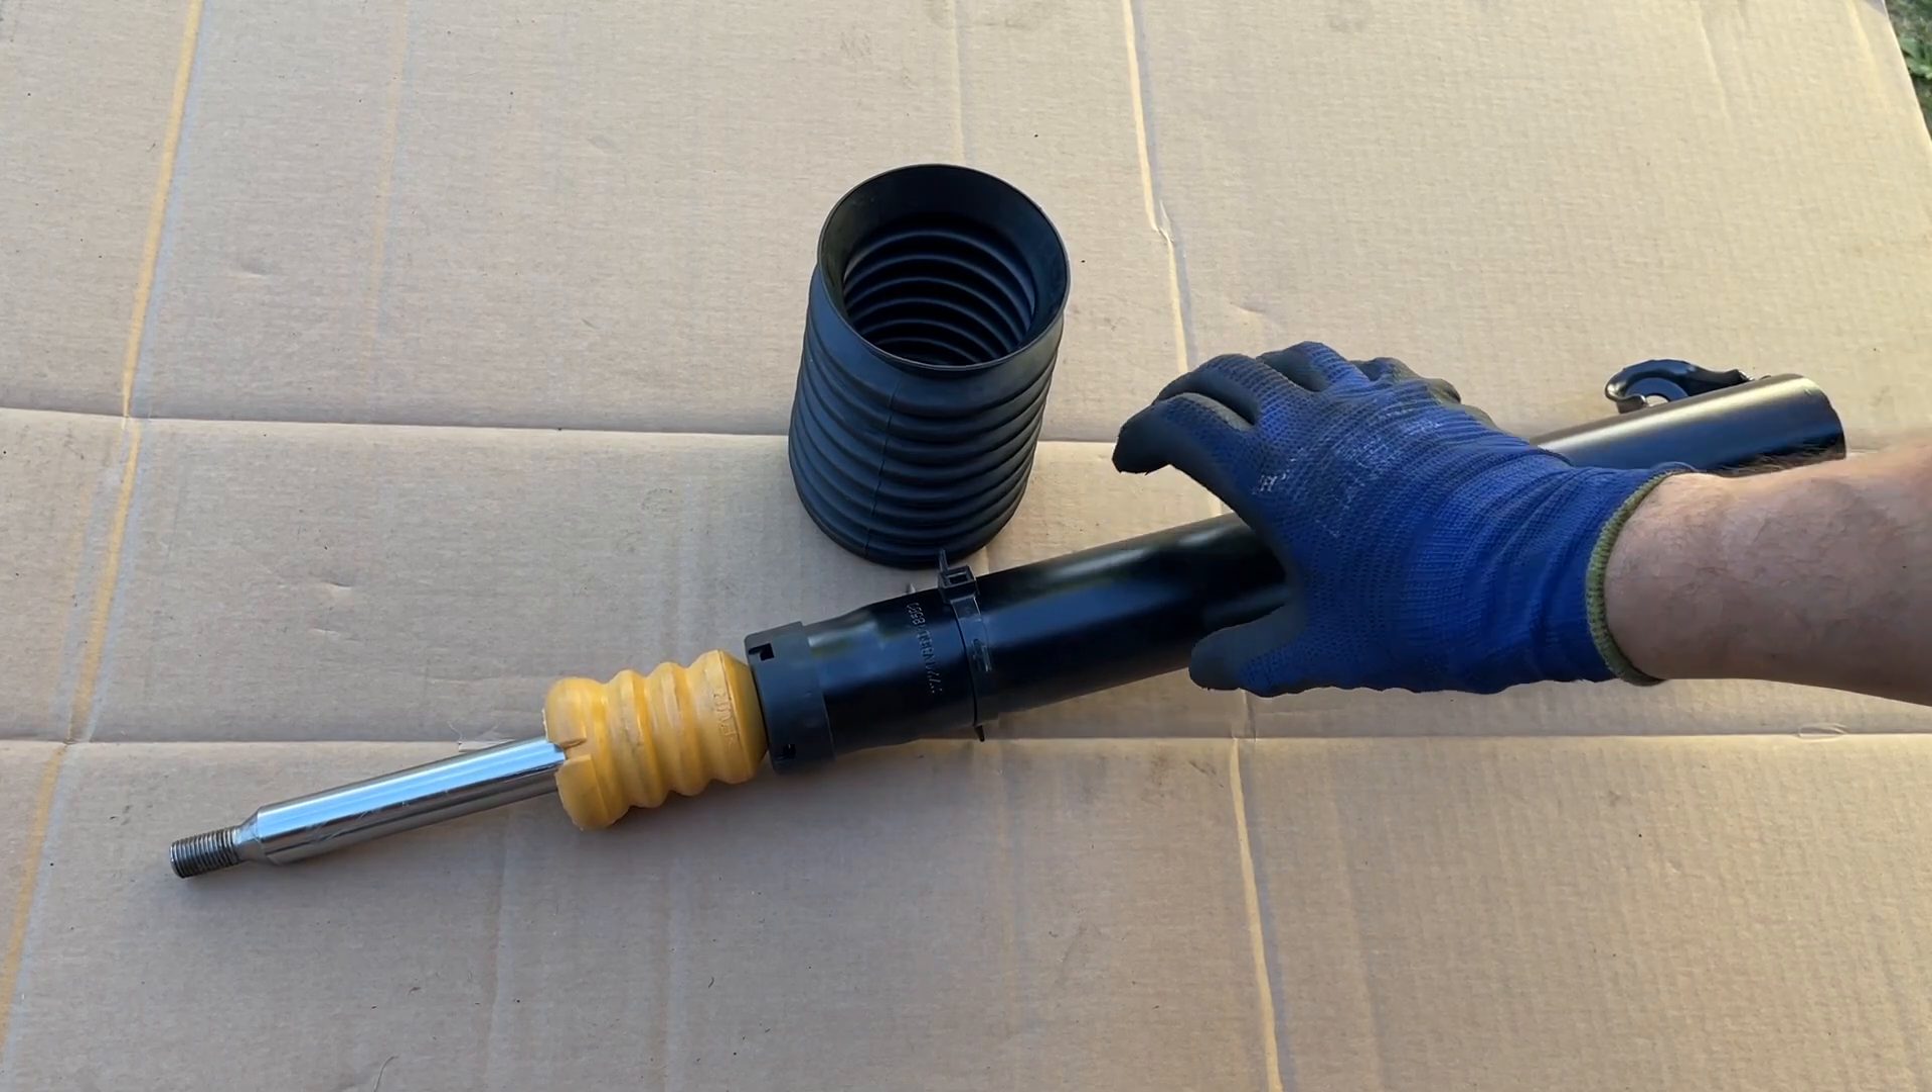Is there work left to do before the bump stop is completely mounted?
No.